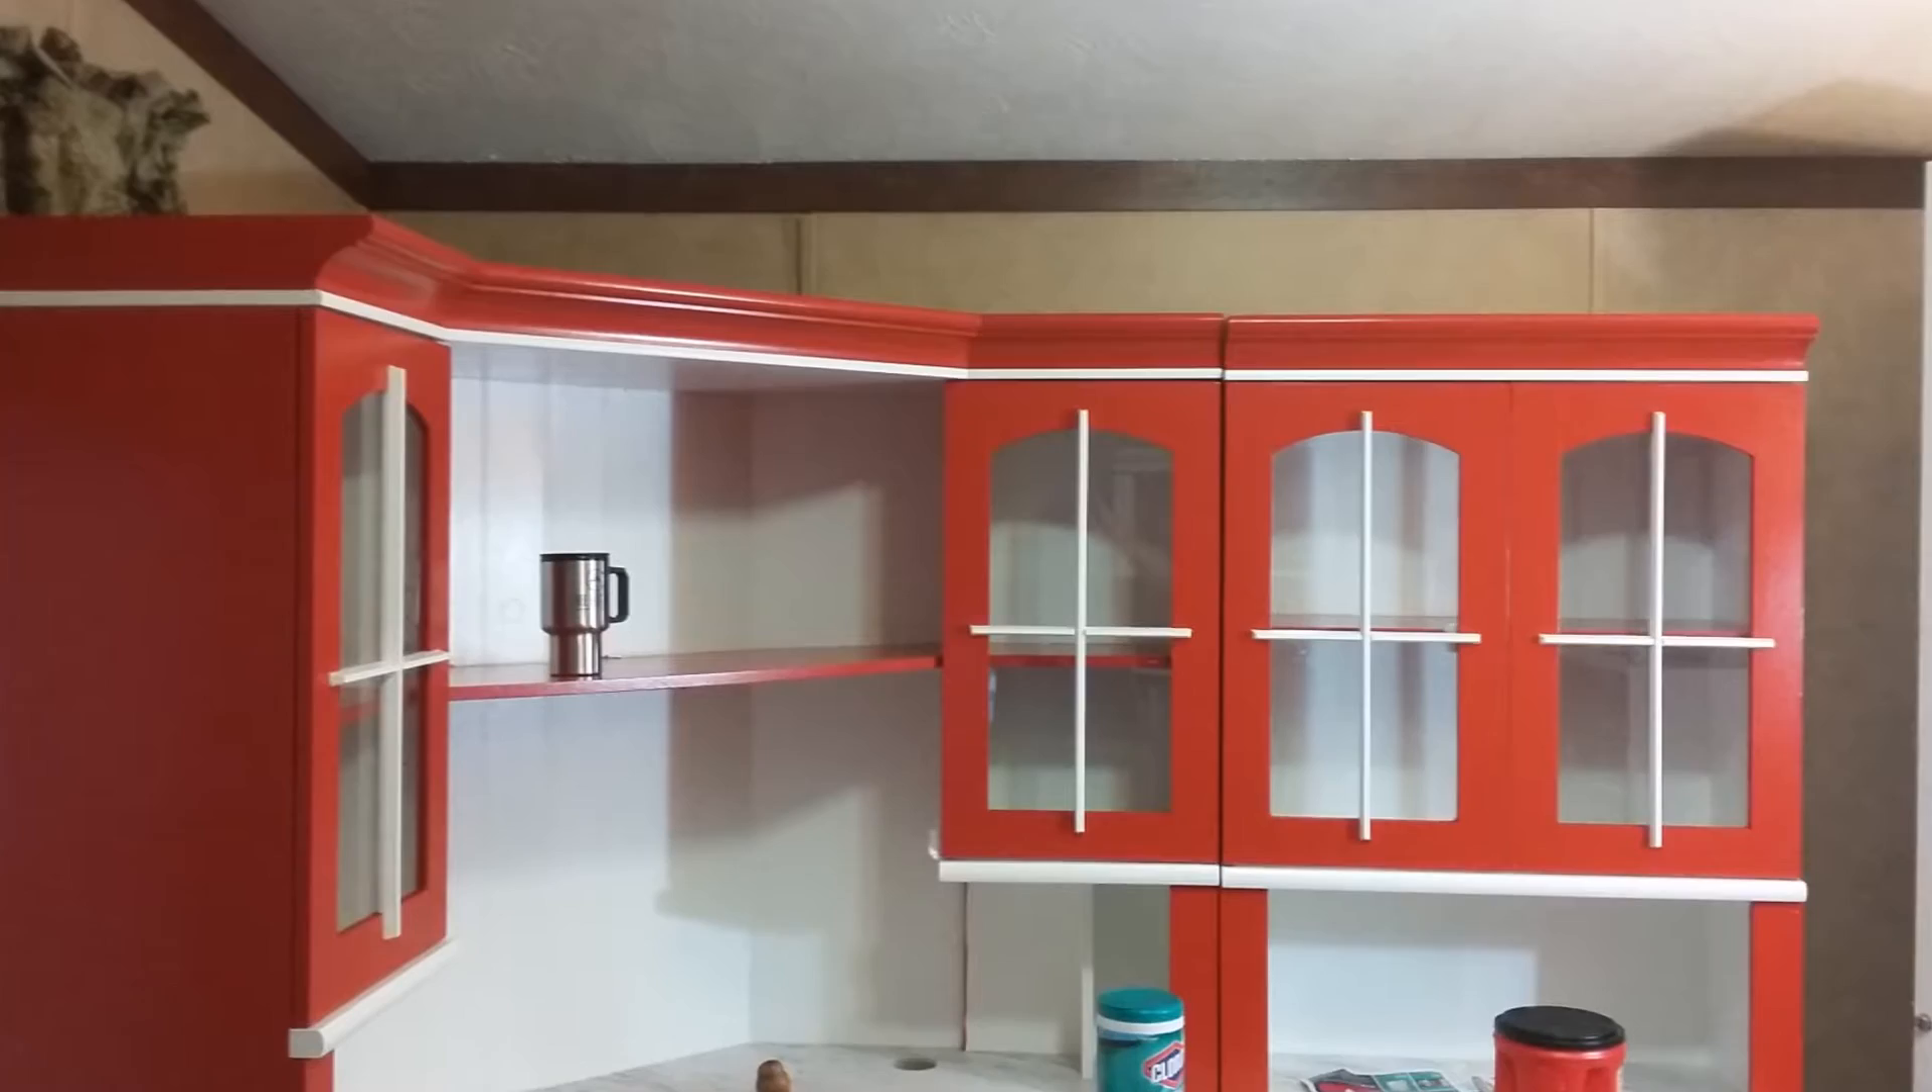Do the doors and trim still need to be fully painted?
No.